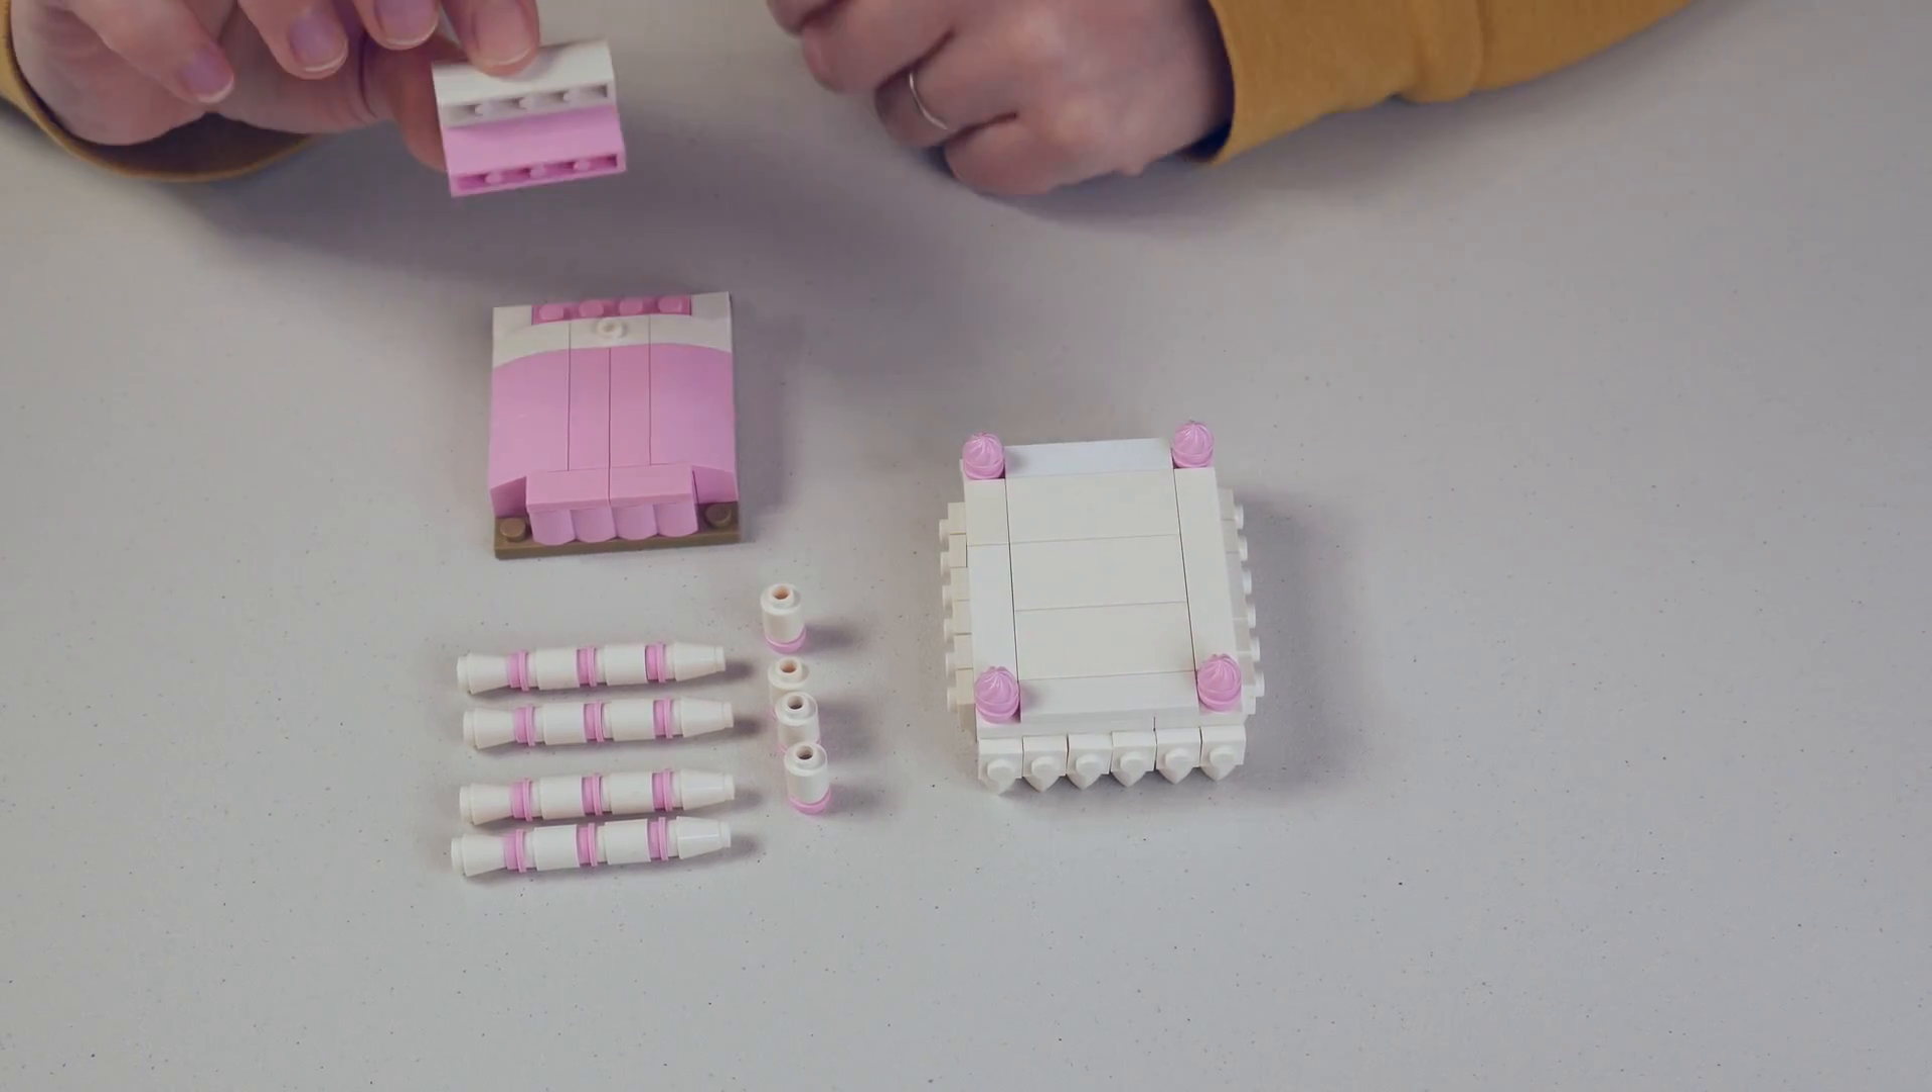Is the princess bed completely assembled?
No.